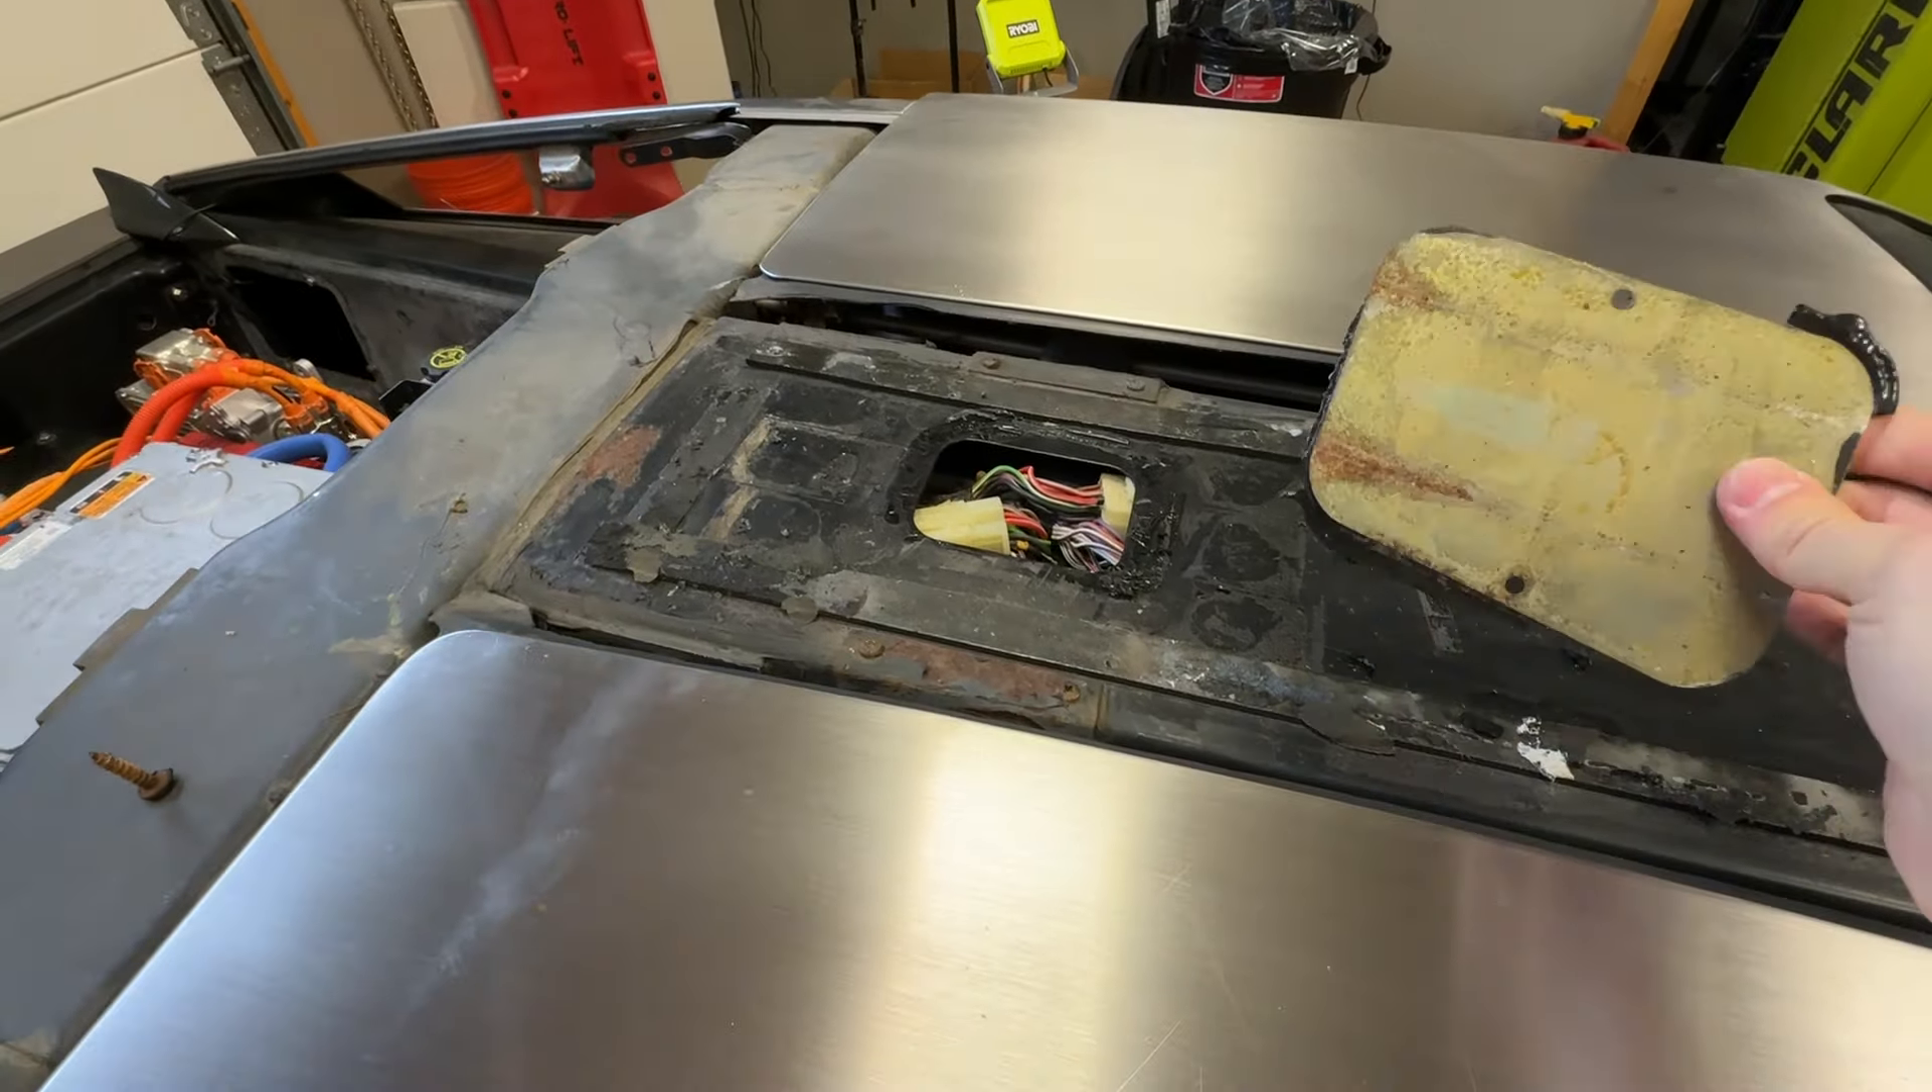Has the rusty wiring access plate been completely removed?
Yes.